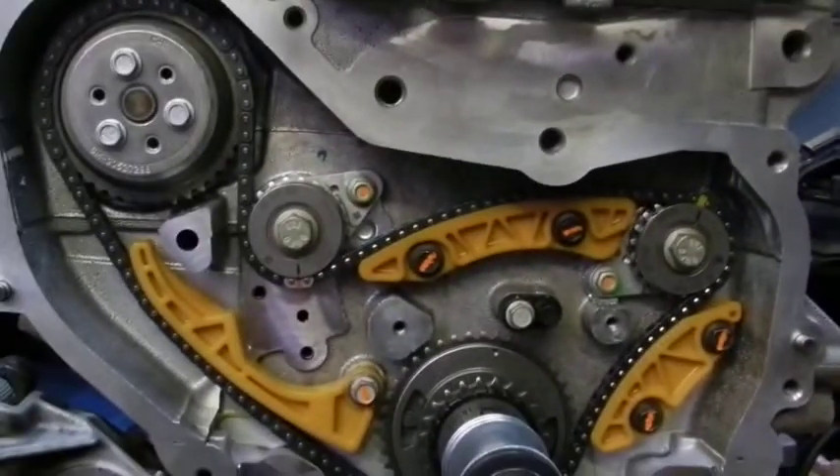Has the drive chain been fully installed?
Yes.